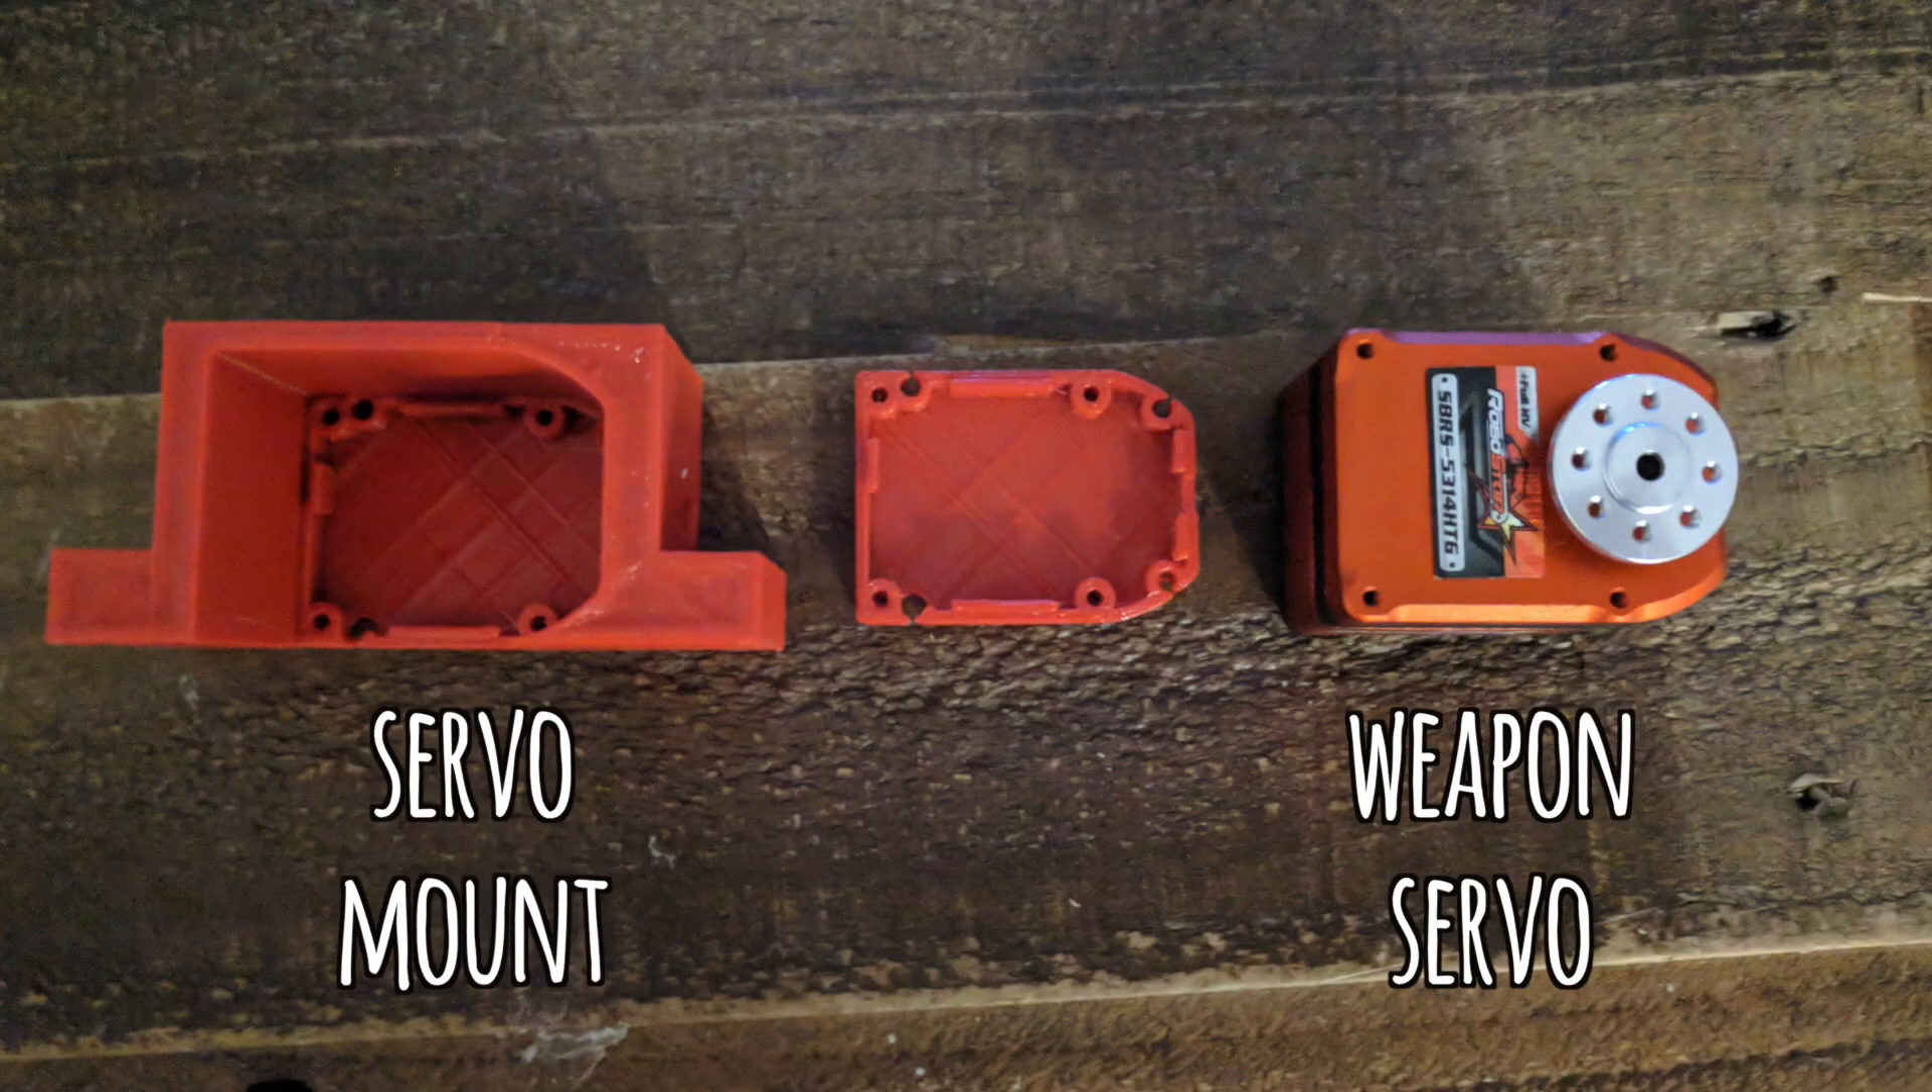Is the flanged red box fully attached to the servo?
No.